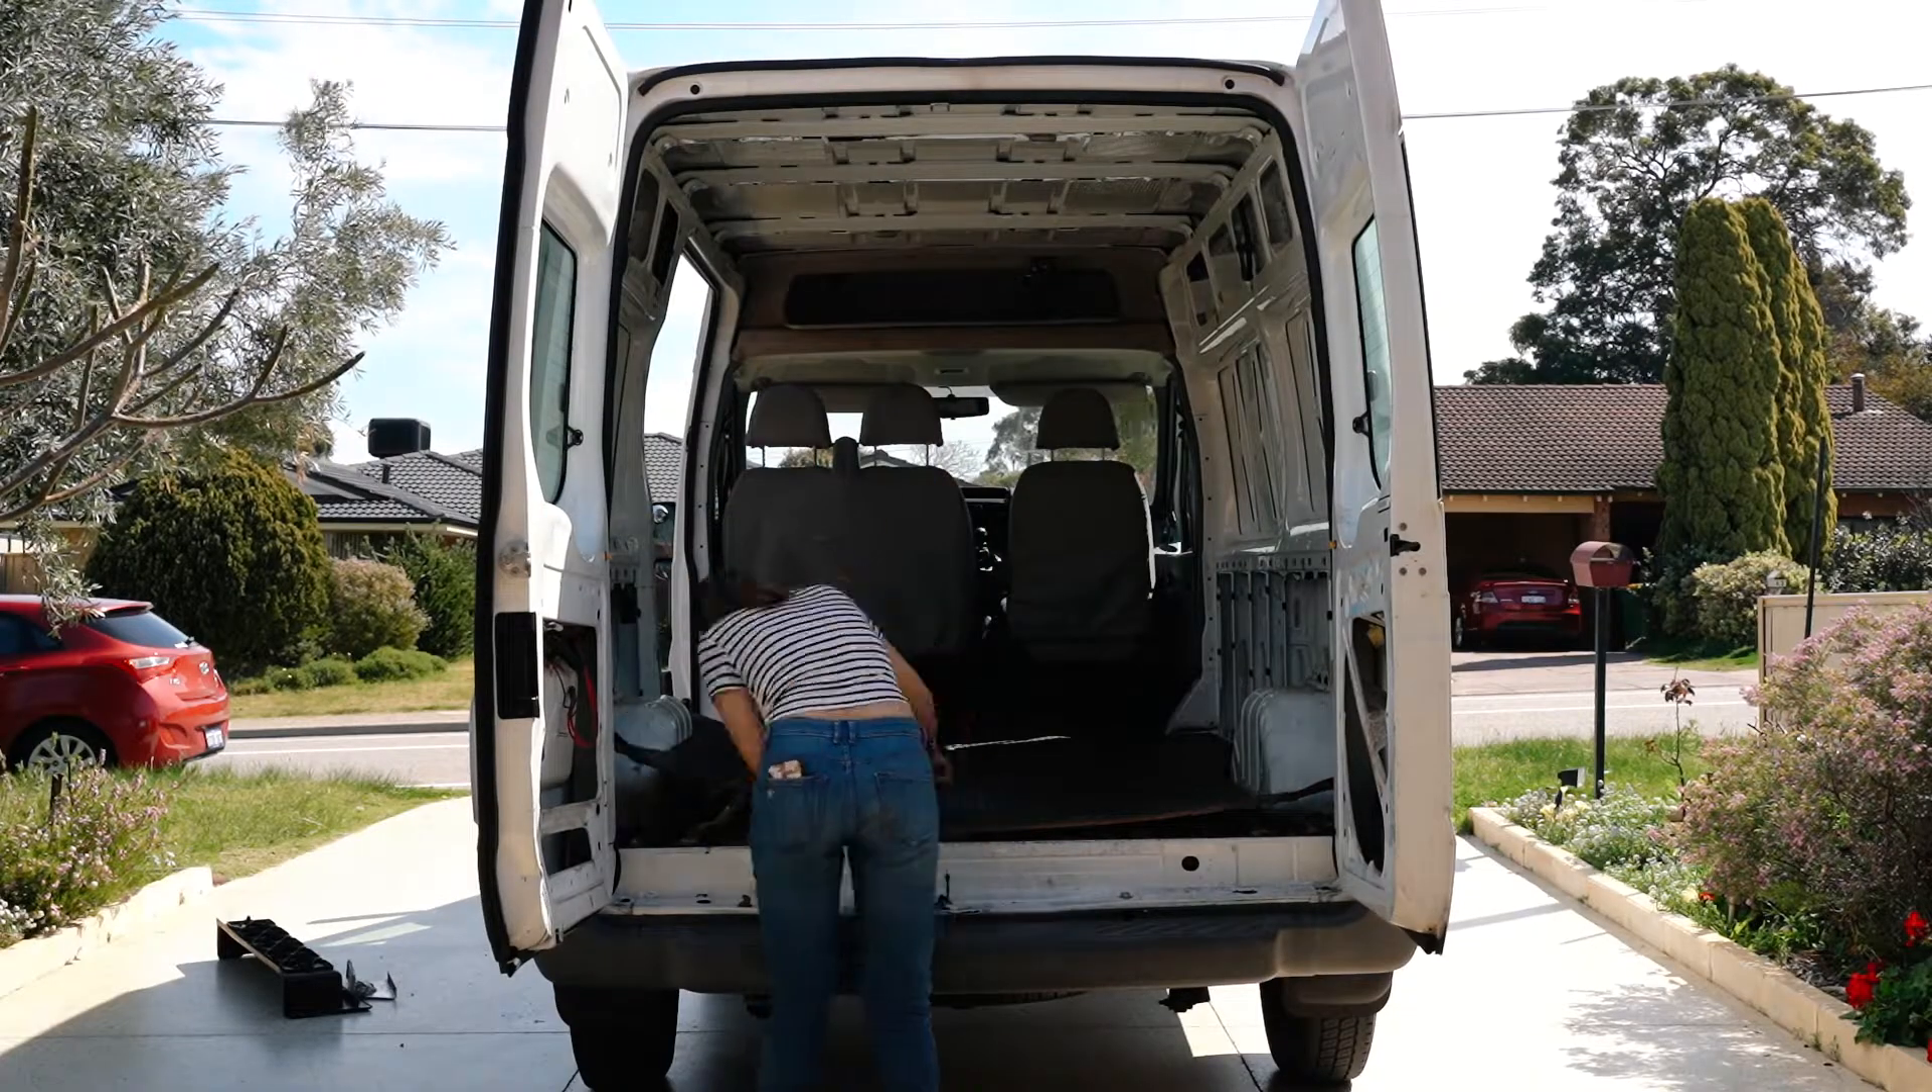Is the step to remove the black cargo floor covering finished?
No.